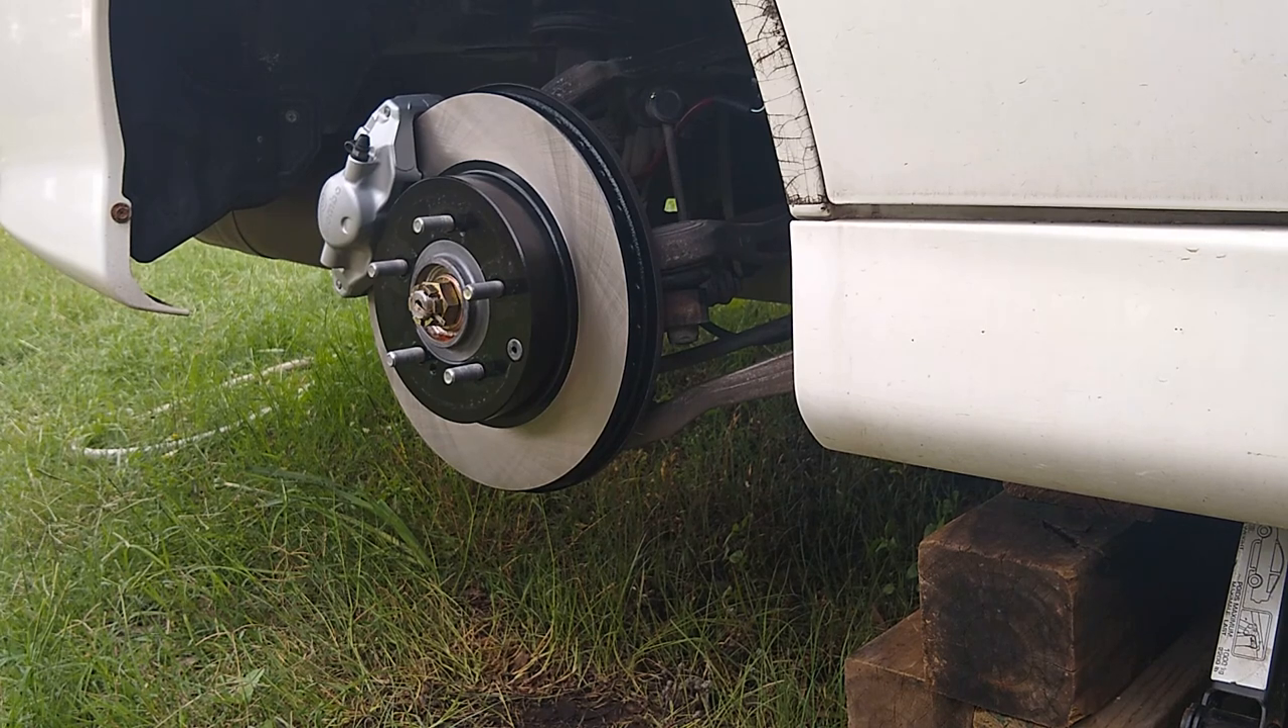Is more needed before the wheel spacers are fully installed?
Yes.